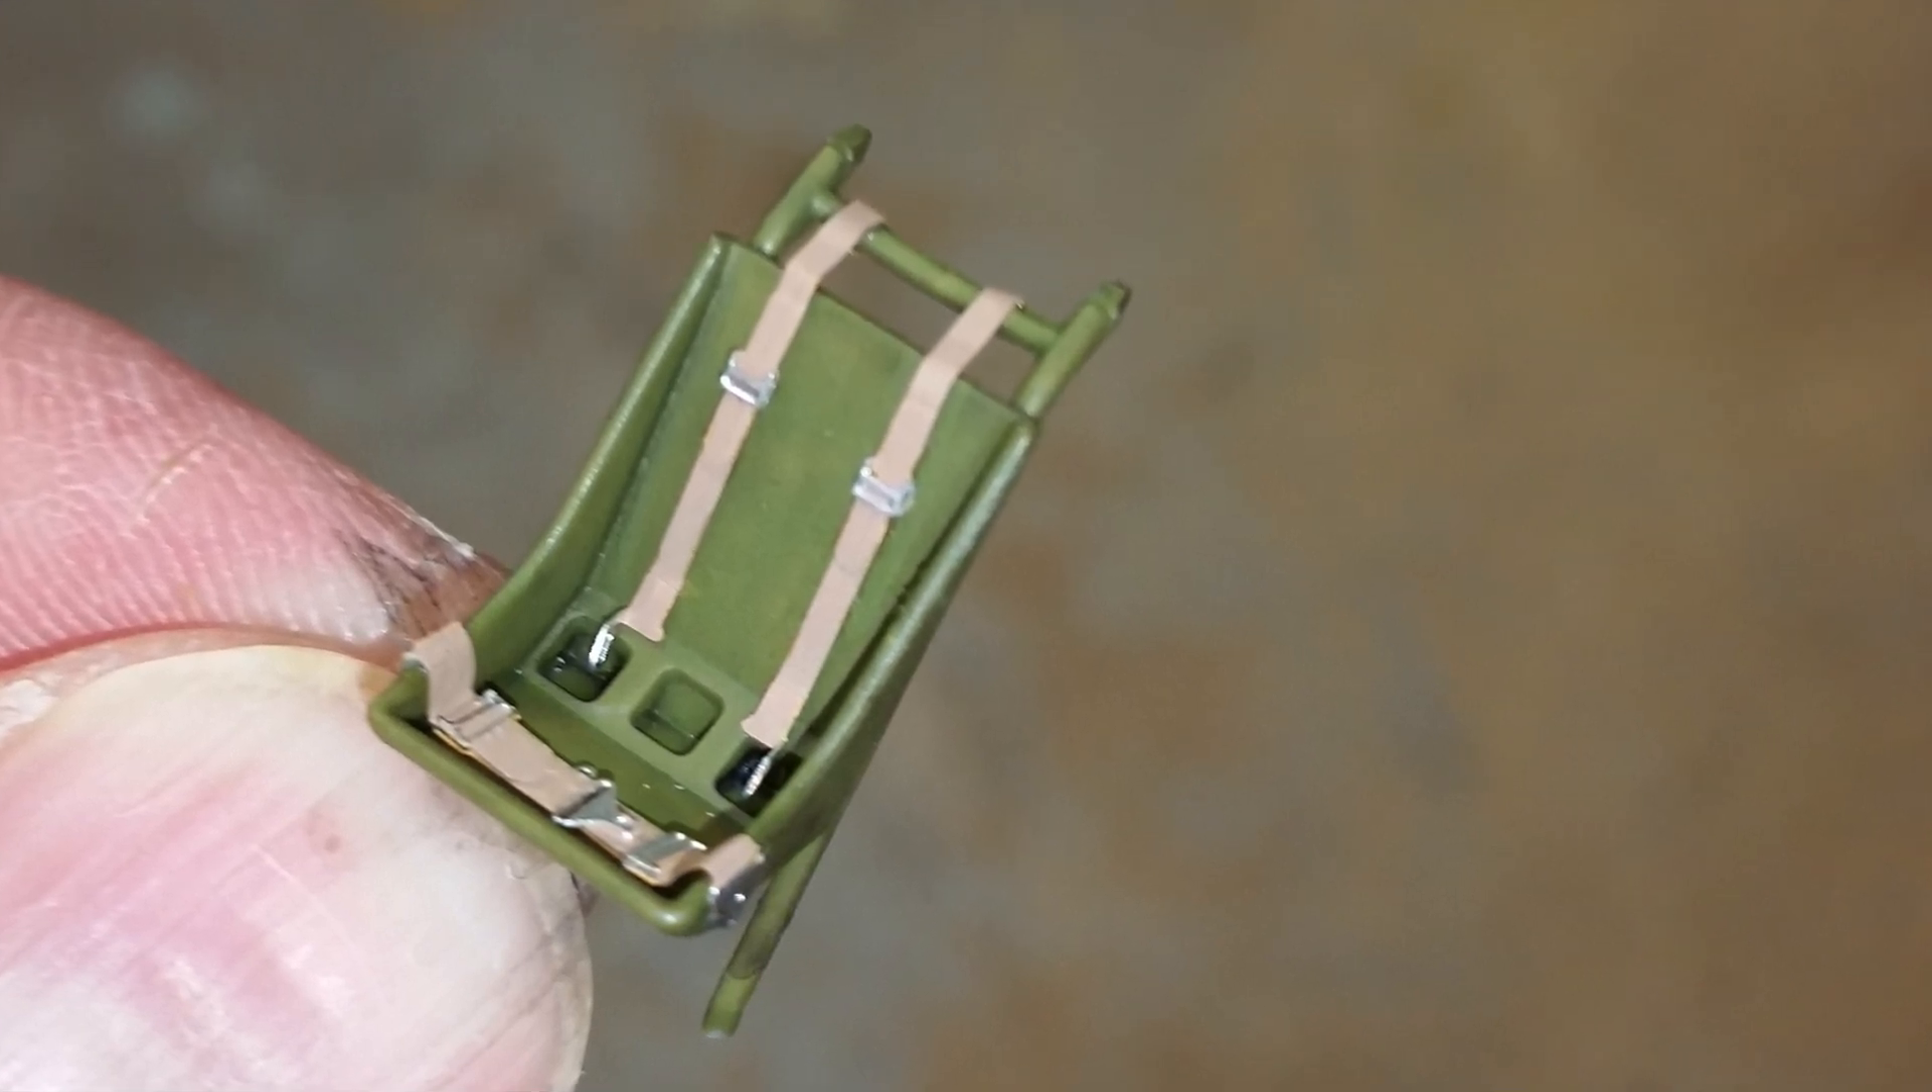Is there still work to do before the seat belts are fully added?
No.